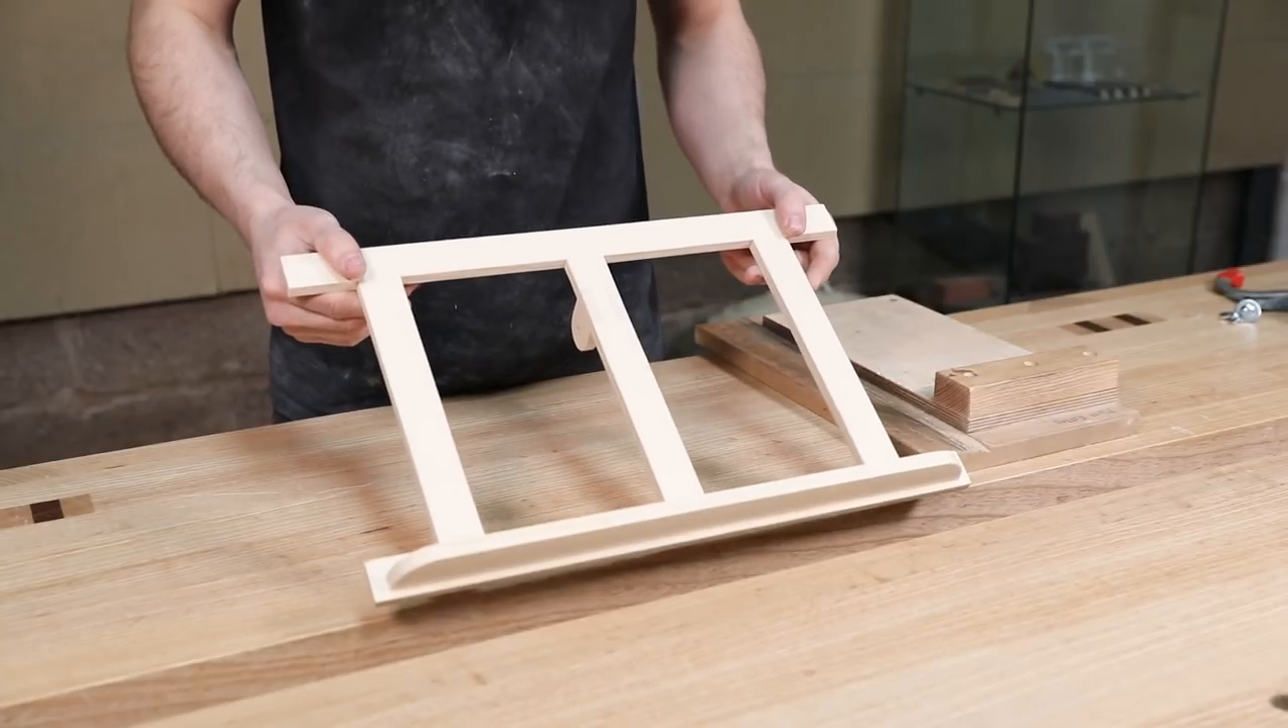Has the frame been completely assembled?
Yes.